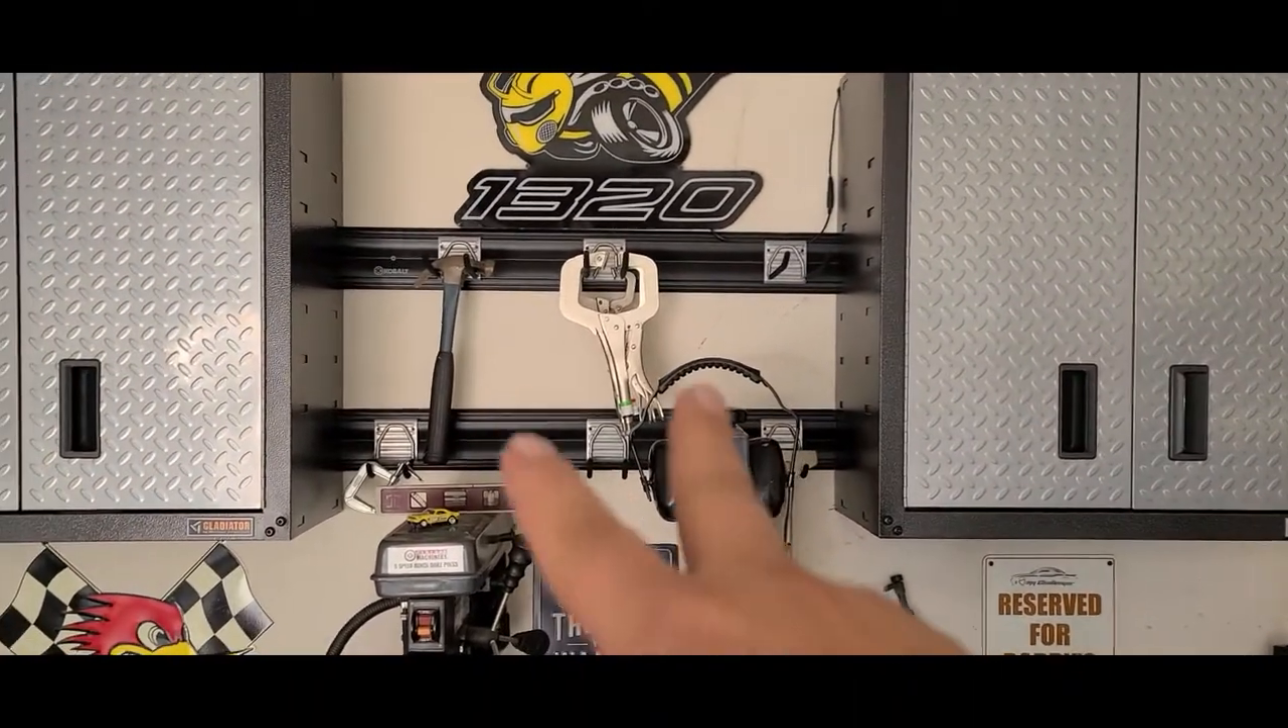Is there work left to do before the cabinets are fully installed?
No.